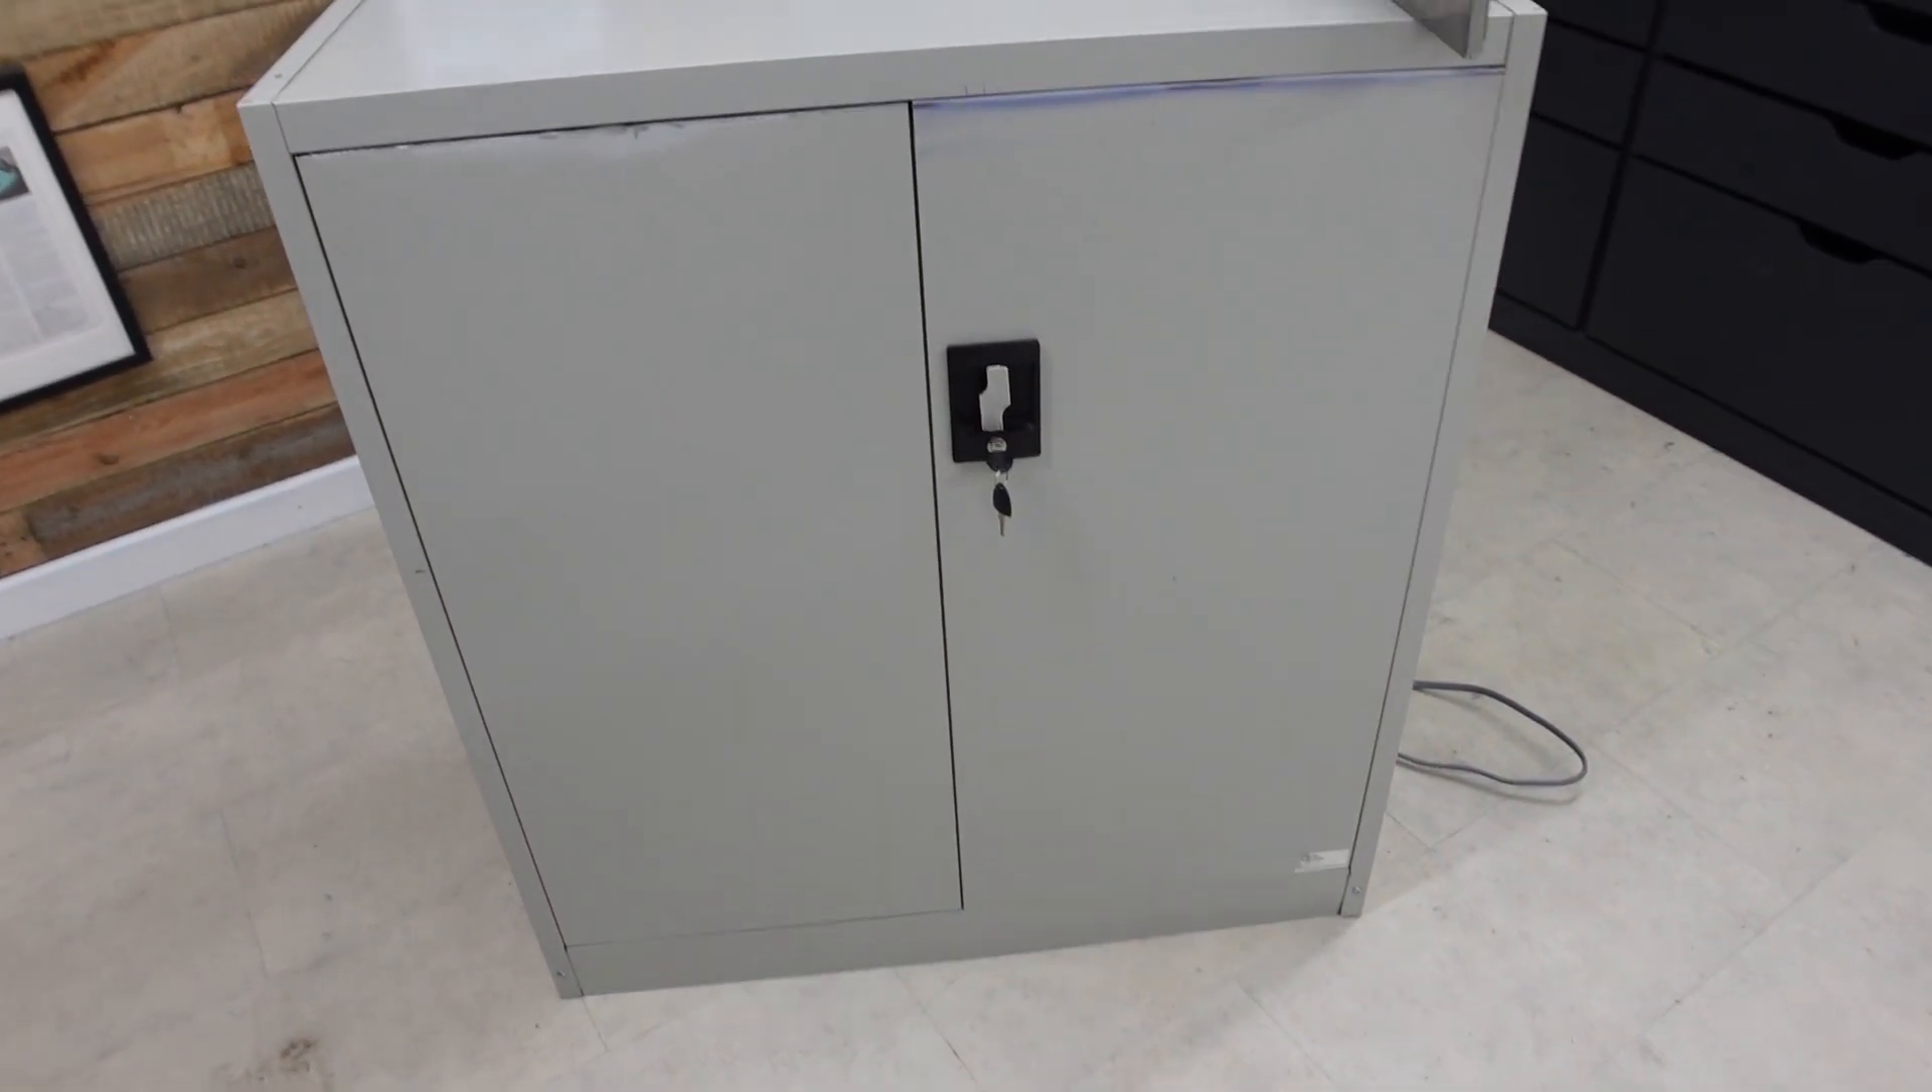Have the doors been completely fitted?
Yes.